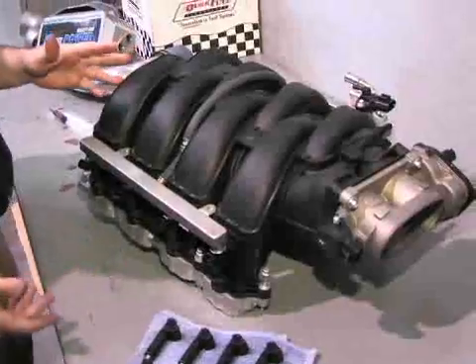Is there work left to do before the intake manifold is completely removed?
No.